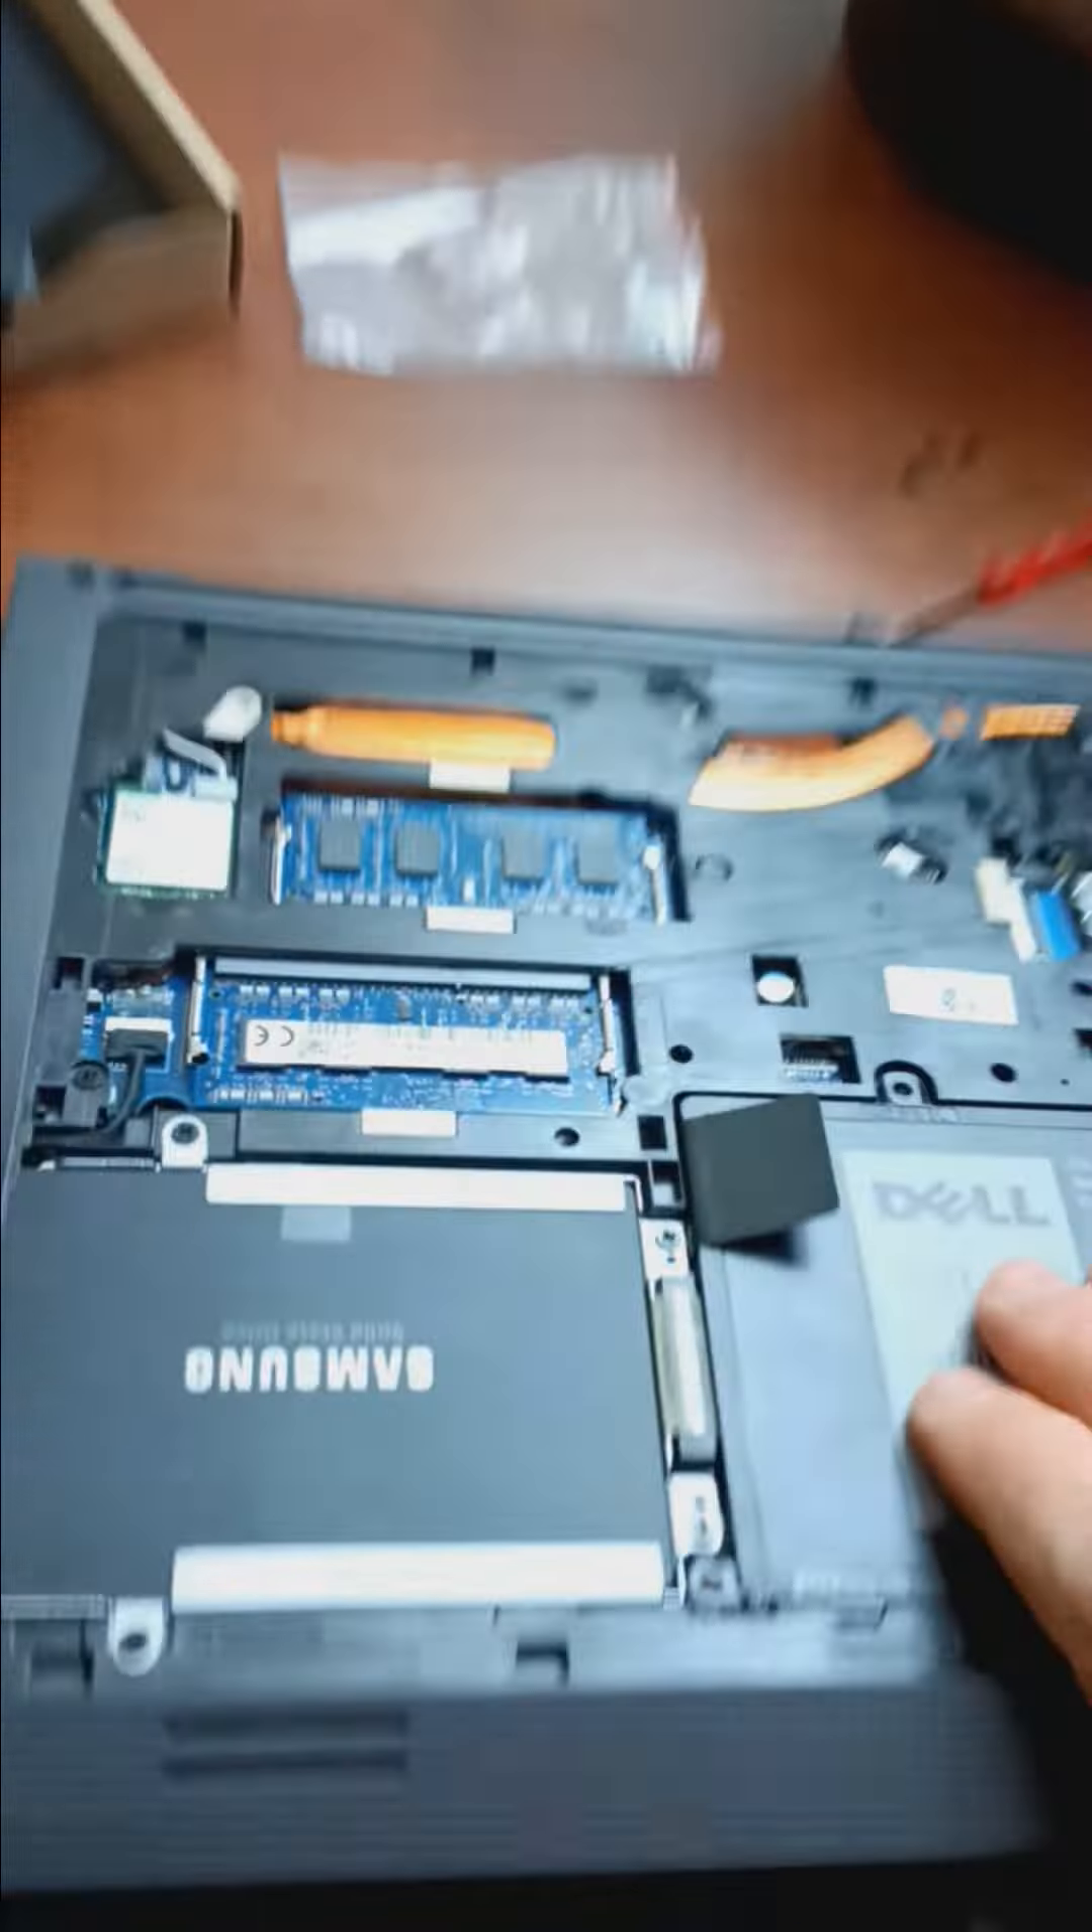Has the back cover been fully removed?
Yes.